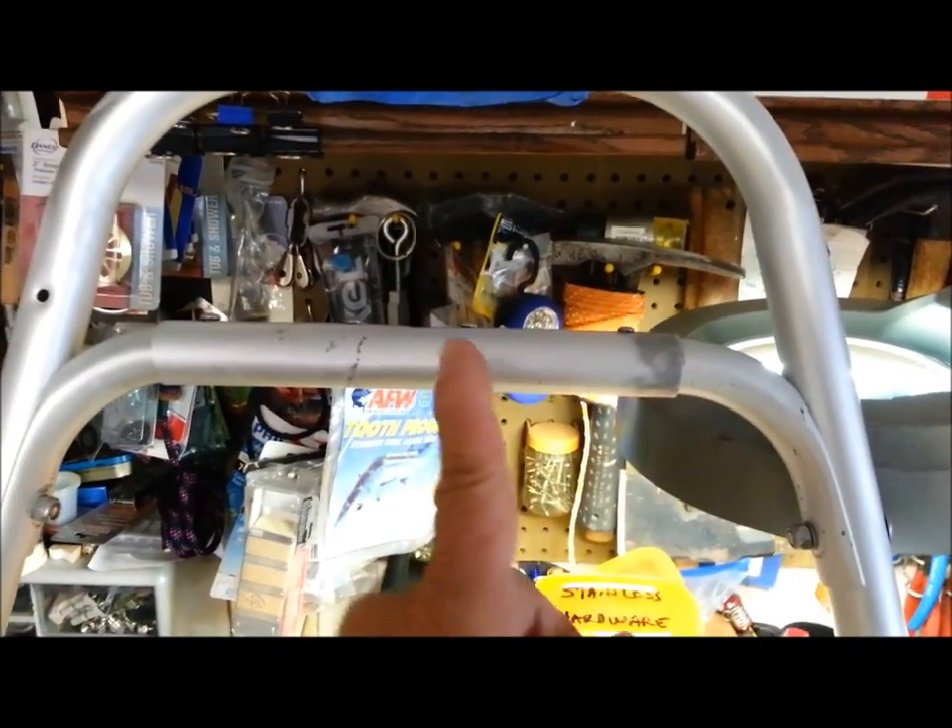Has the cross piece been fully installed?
Yes.